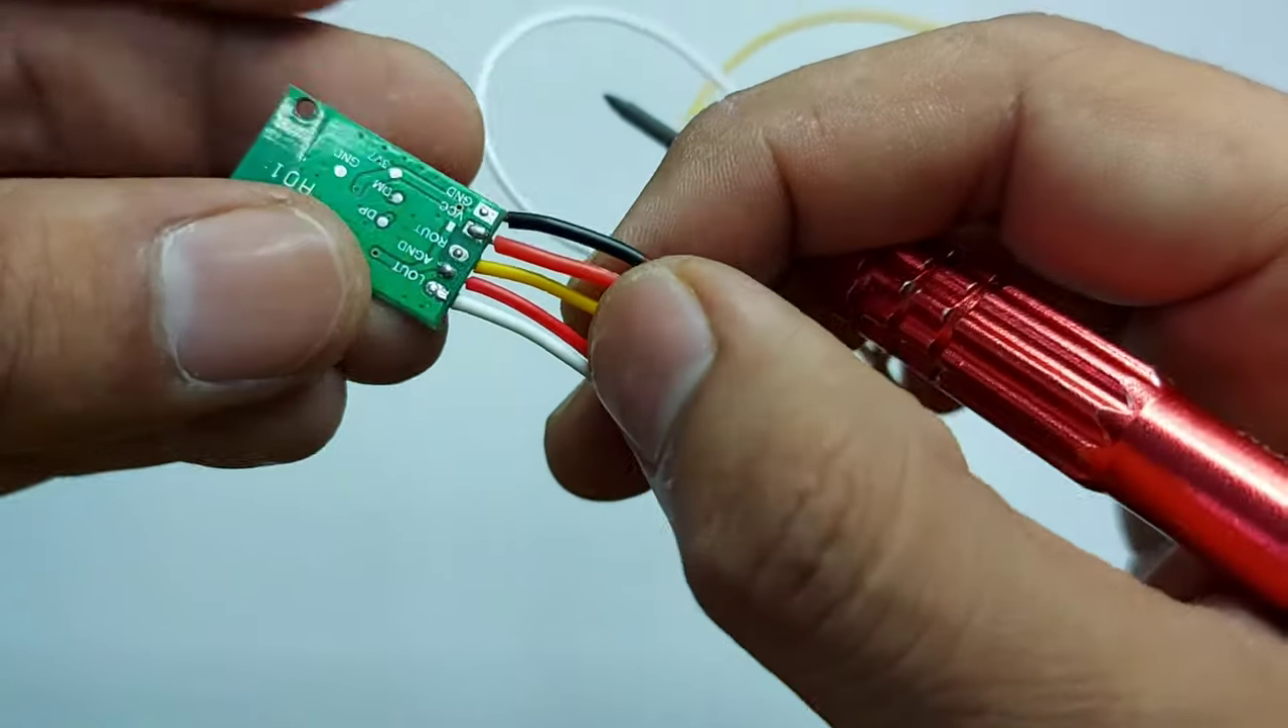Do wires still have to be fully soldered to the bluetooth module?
No.